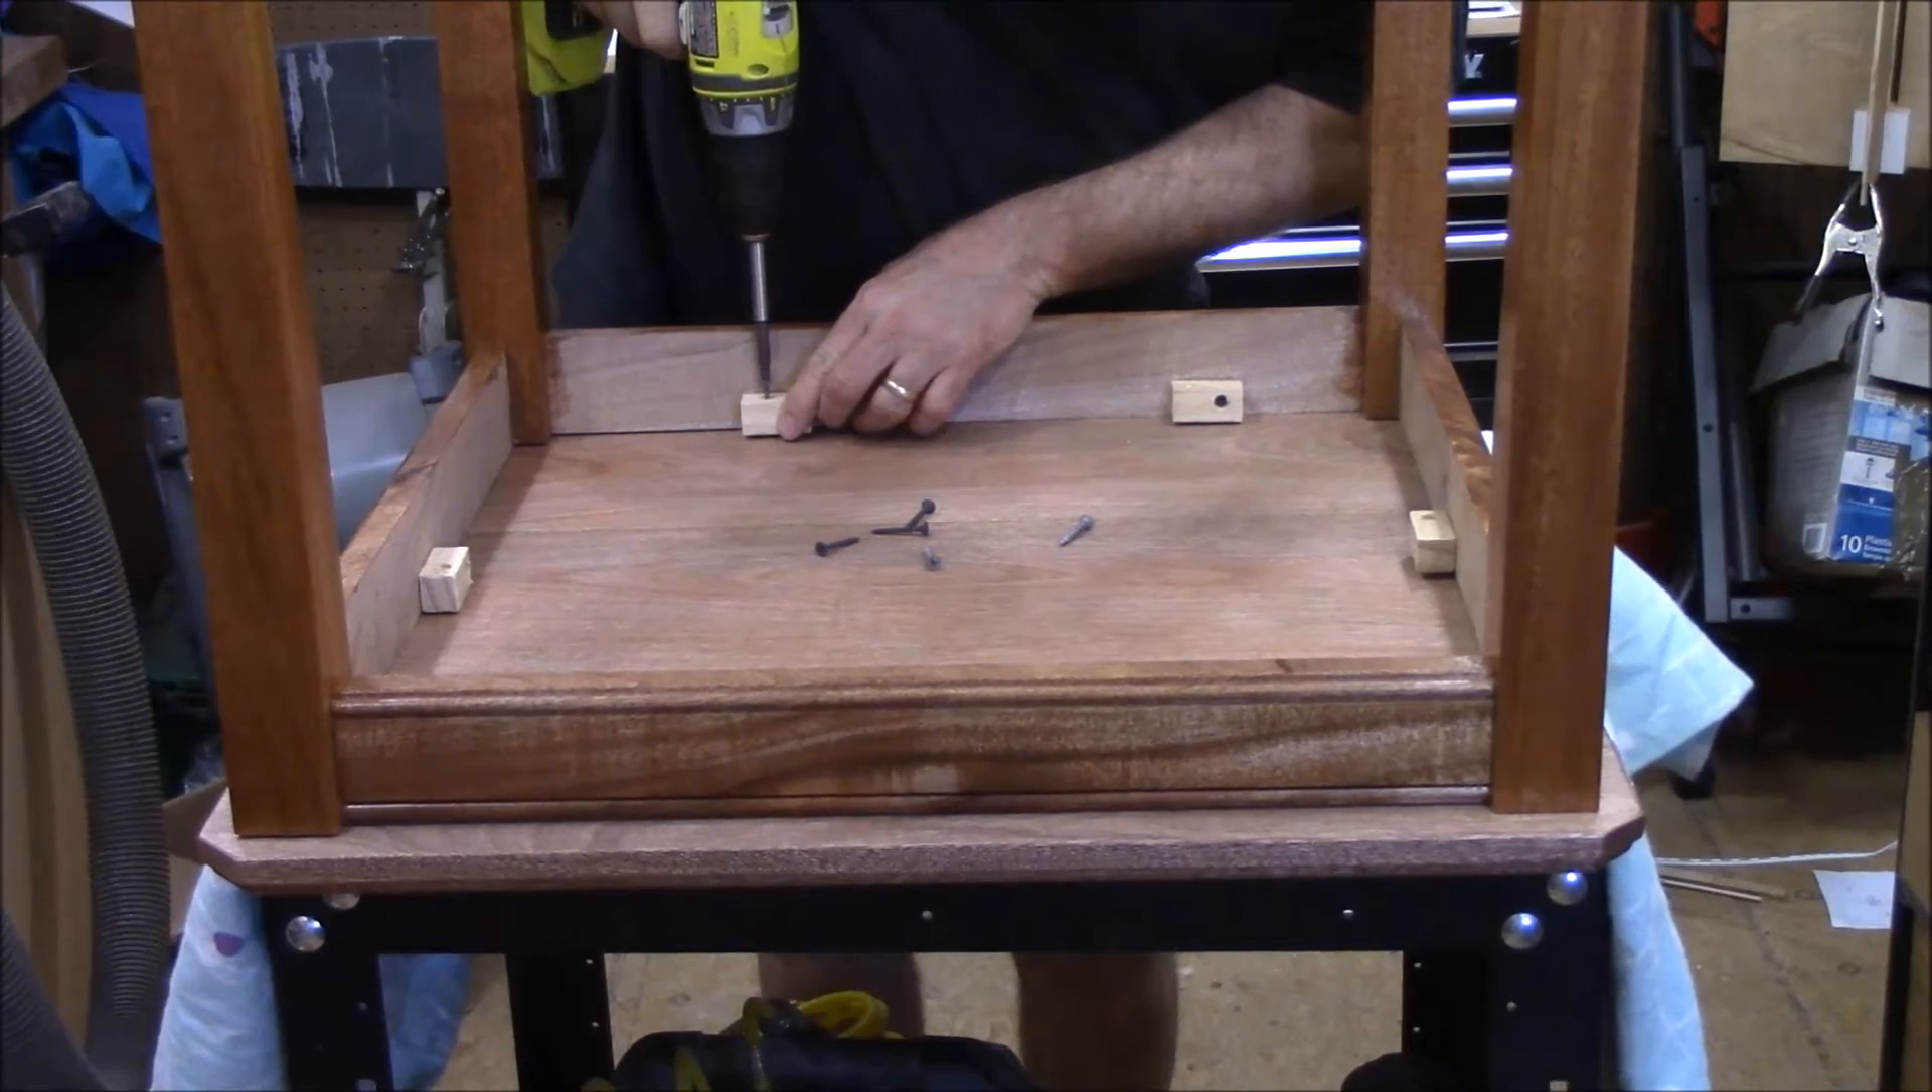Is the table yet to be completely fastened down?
Yes.